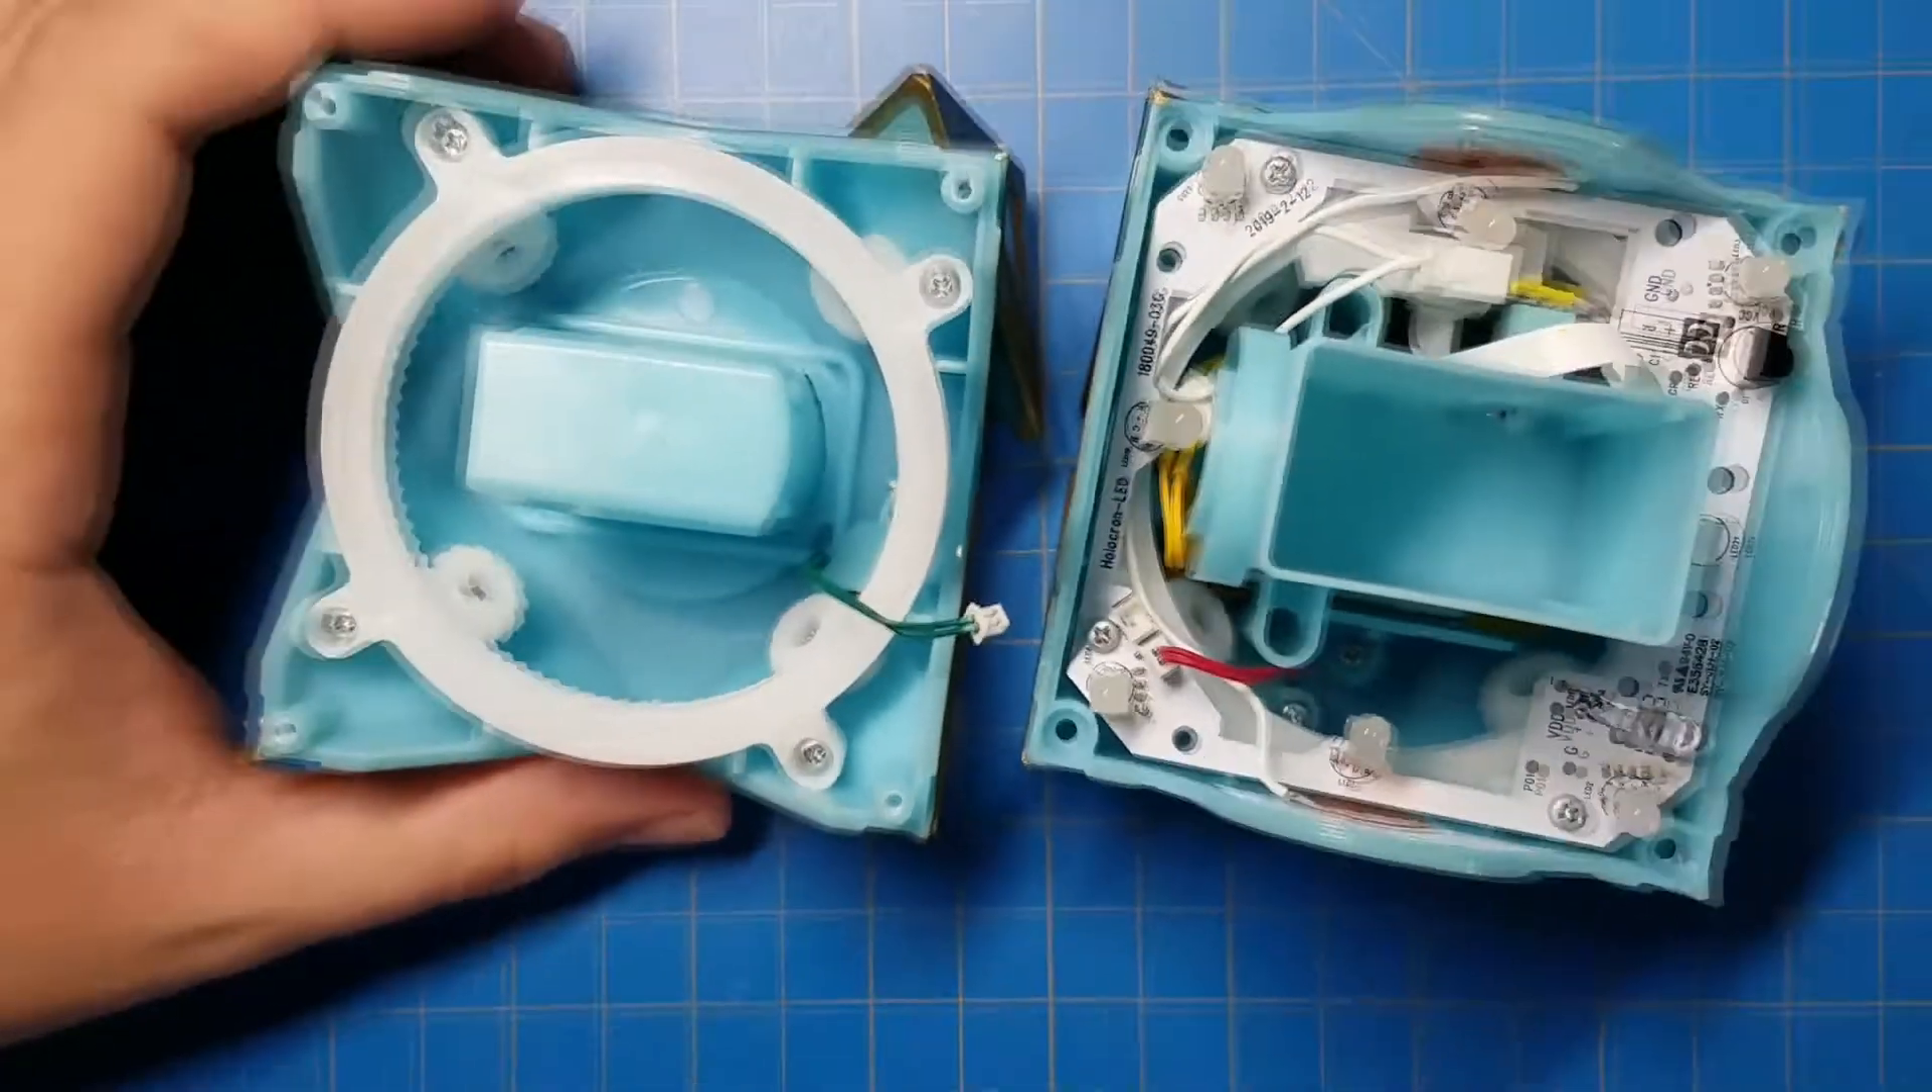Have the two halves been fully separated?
Yes.